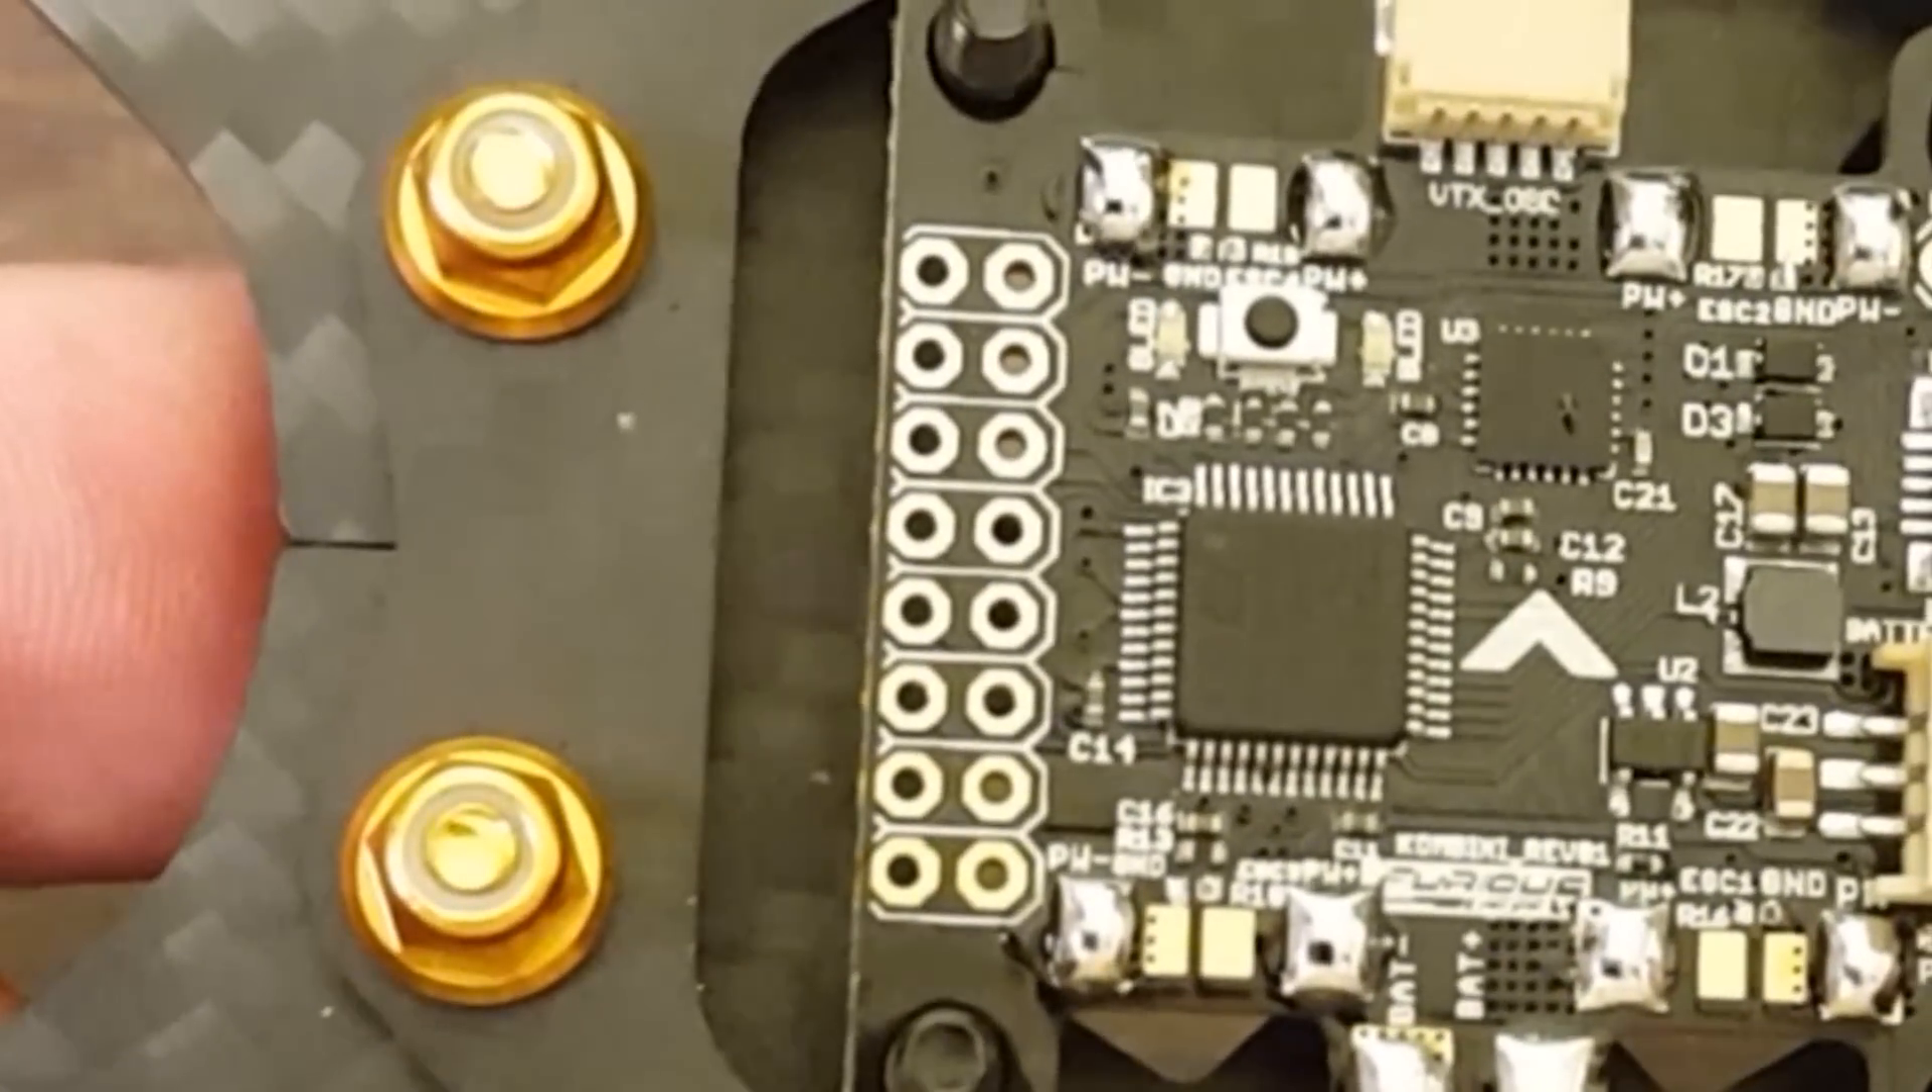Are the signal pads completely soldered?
No.